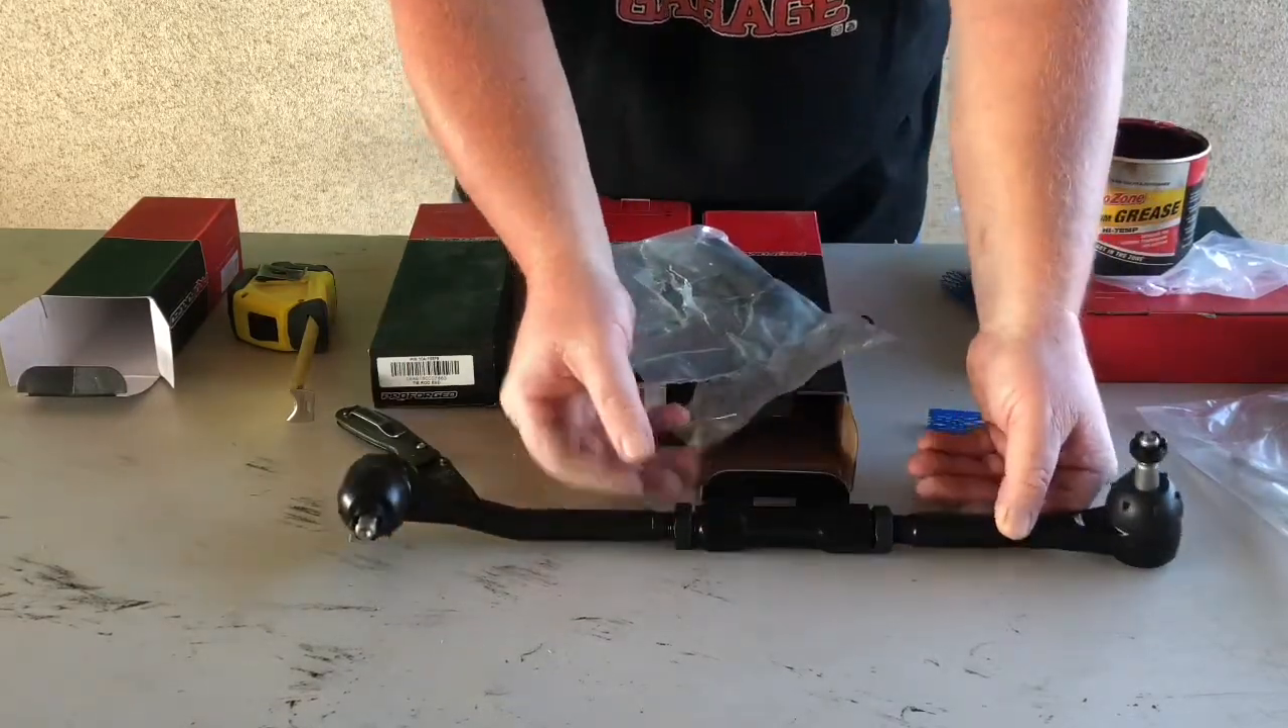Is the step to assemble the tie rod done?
Yes.